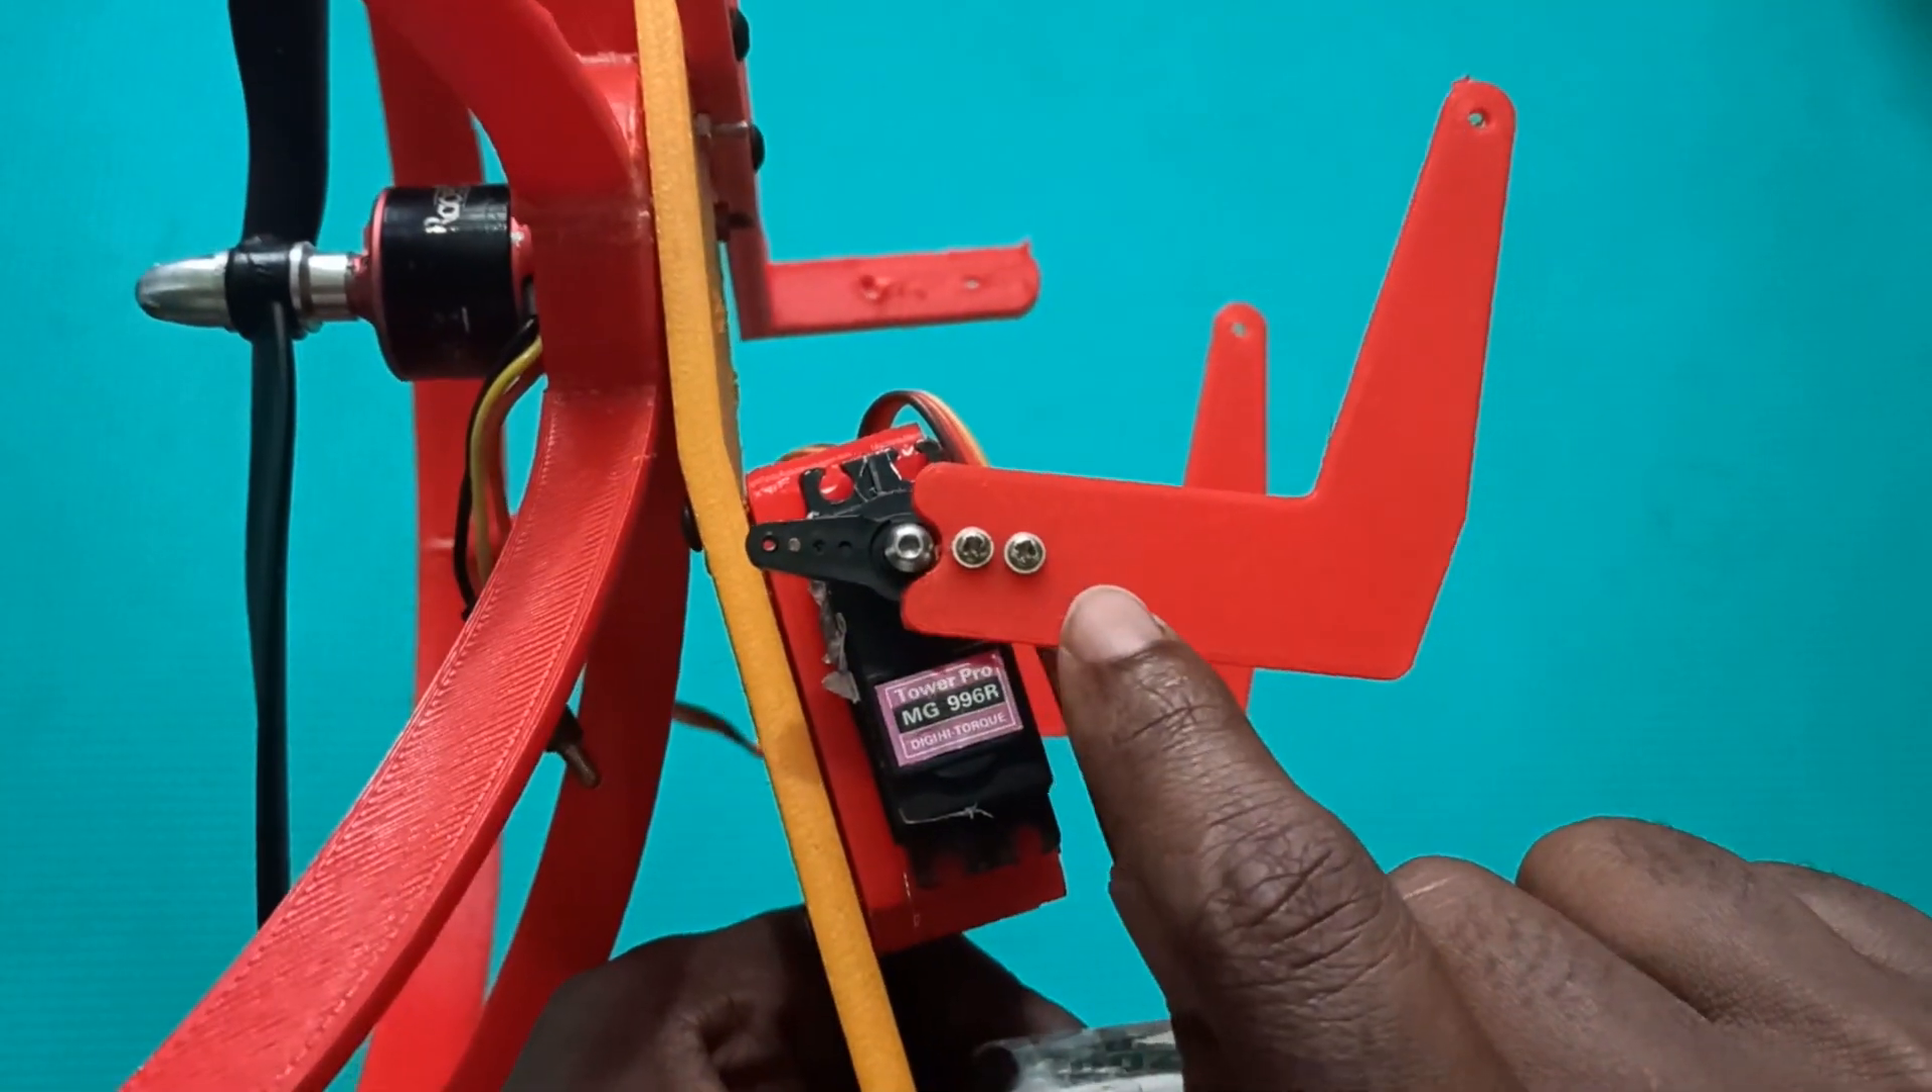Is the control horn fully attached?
Yes.